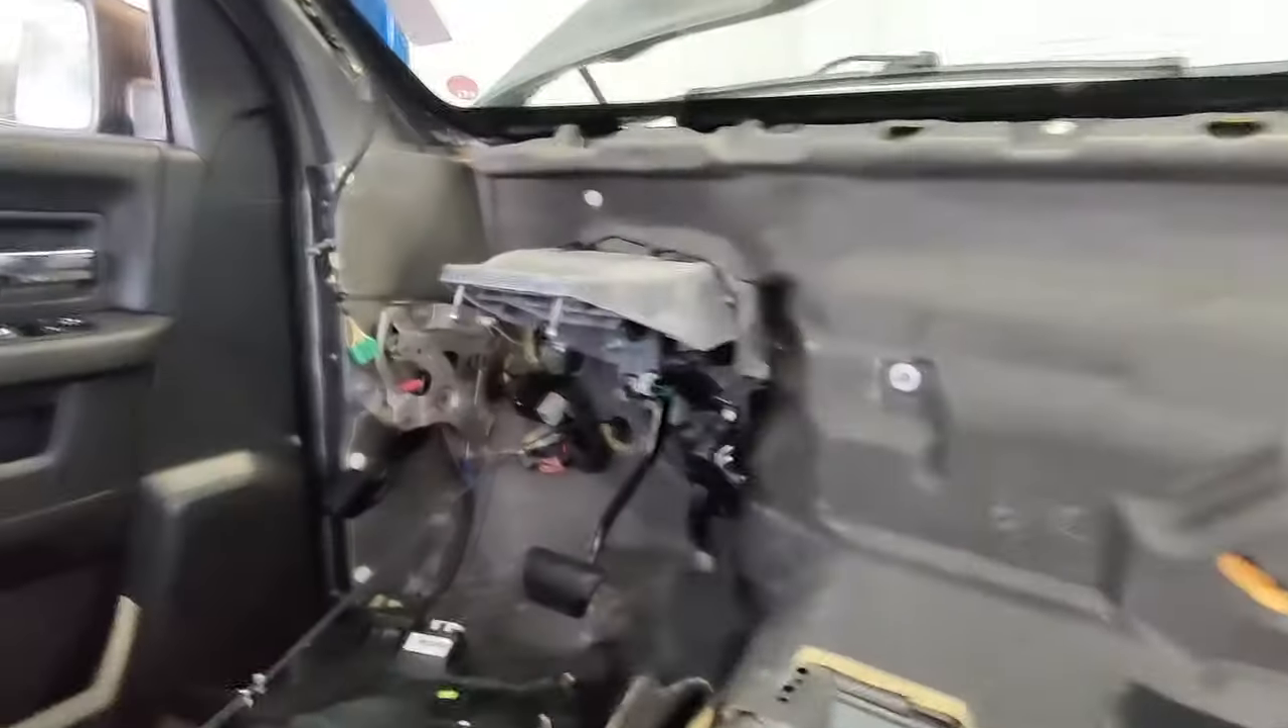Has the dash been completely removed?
Yes.